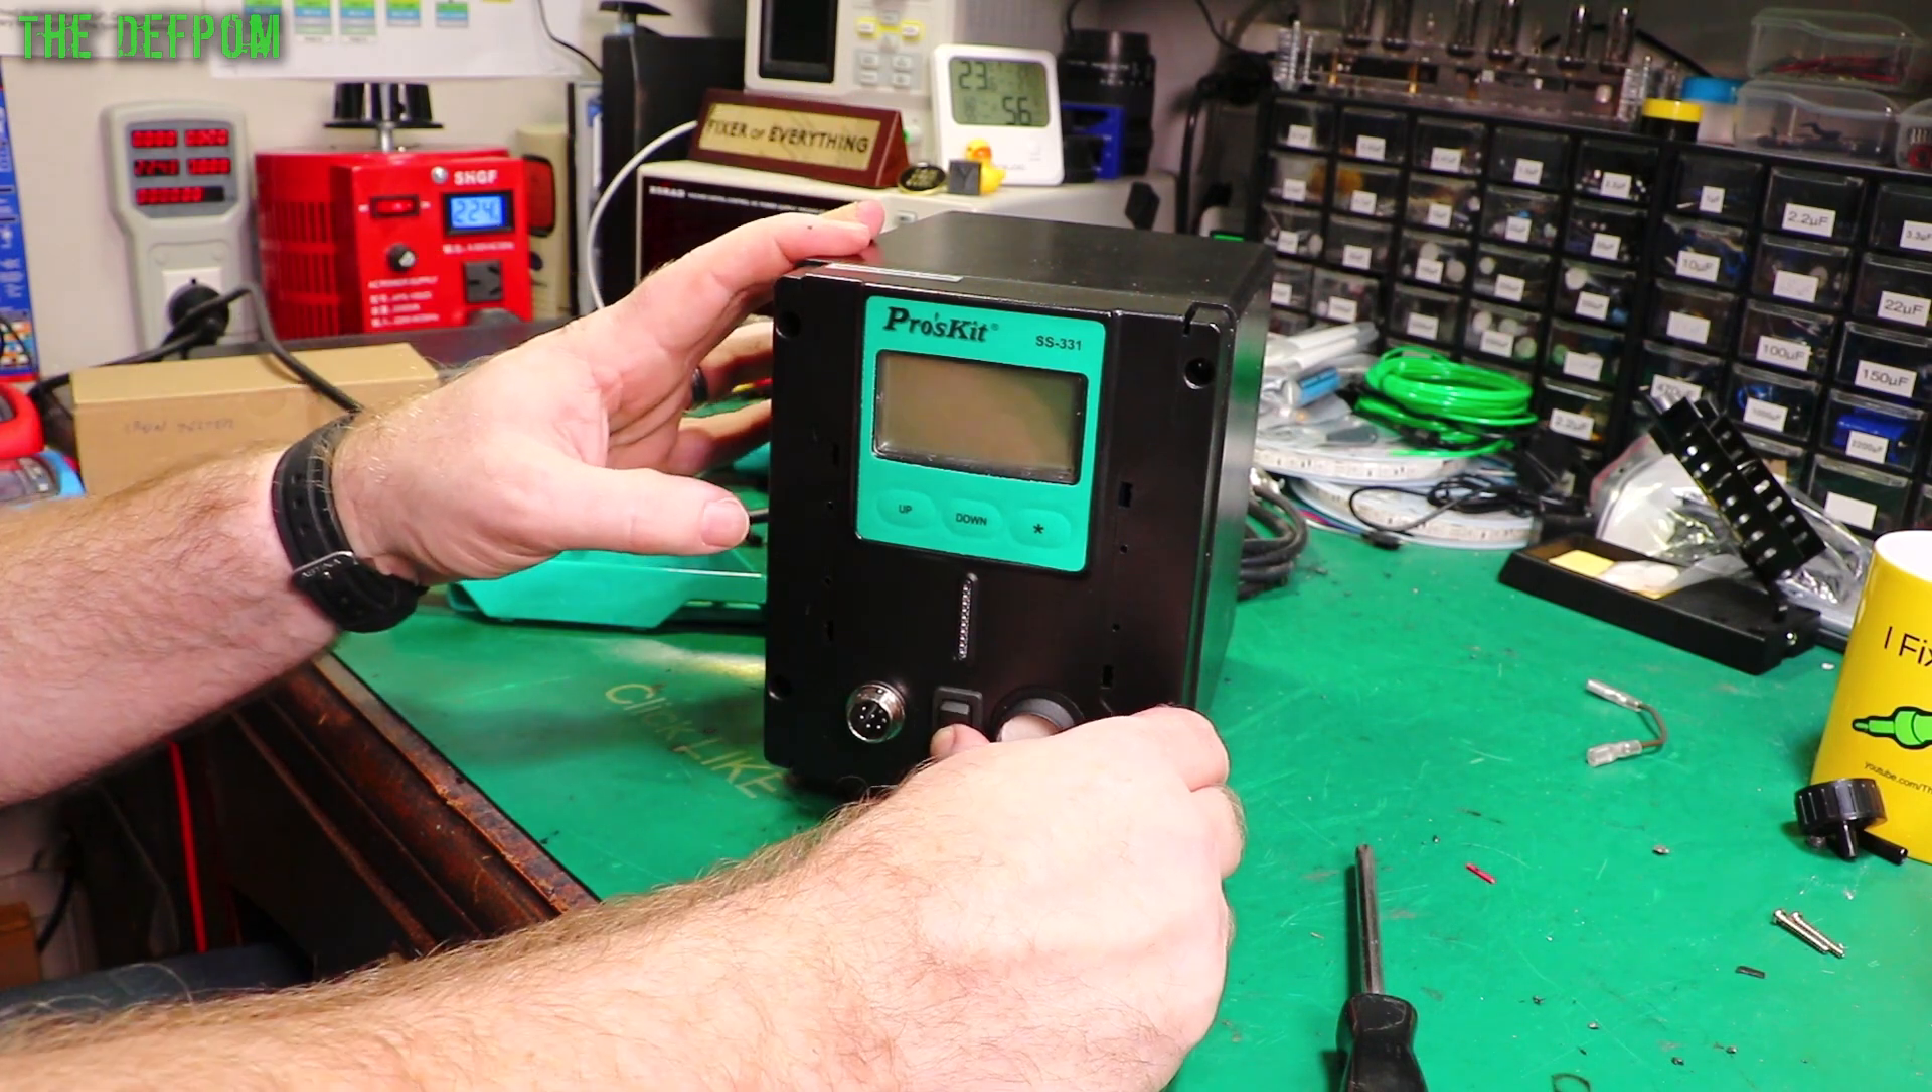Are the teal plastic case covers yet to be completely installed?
Yes.